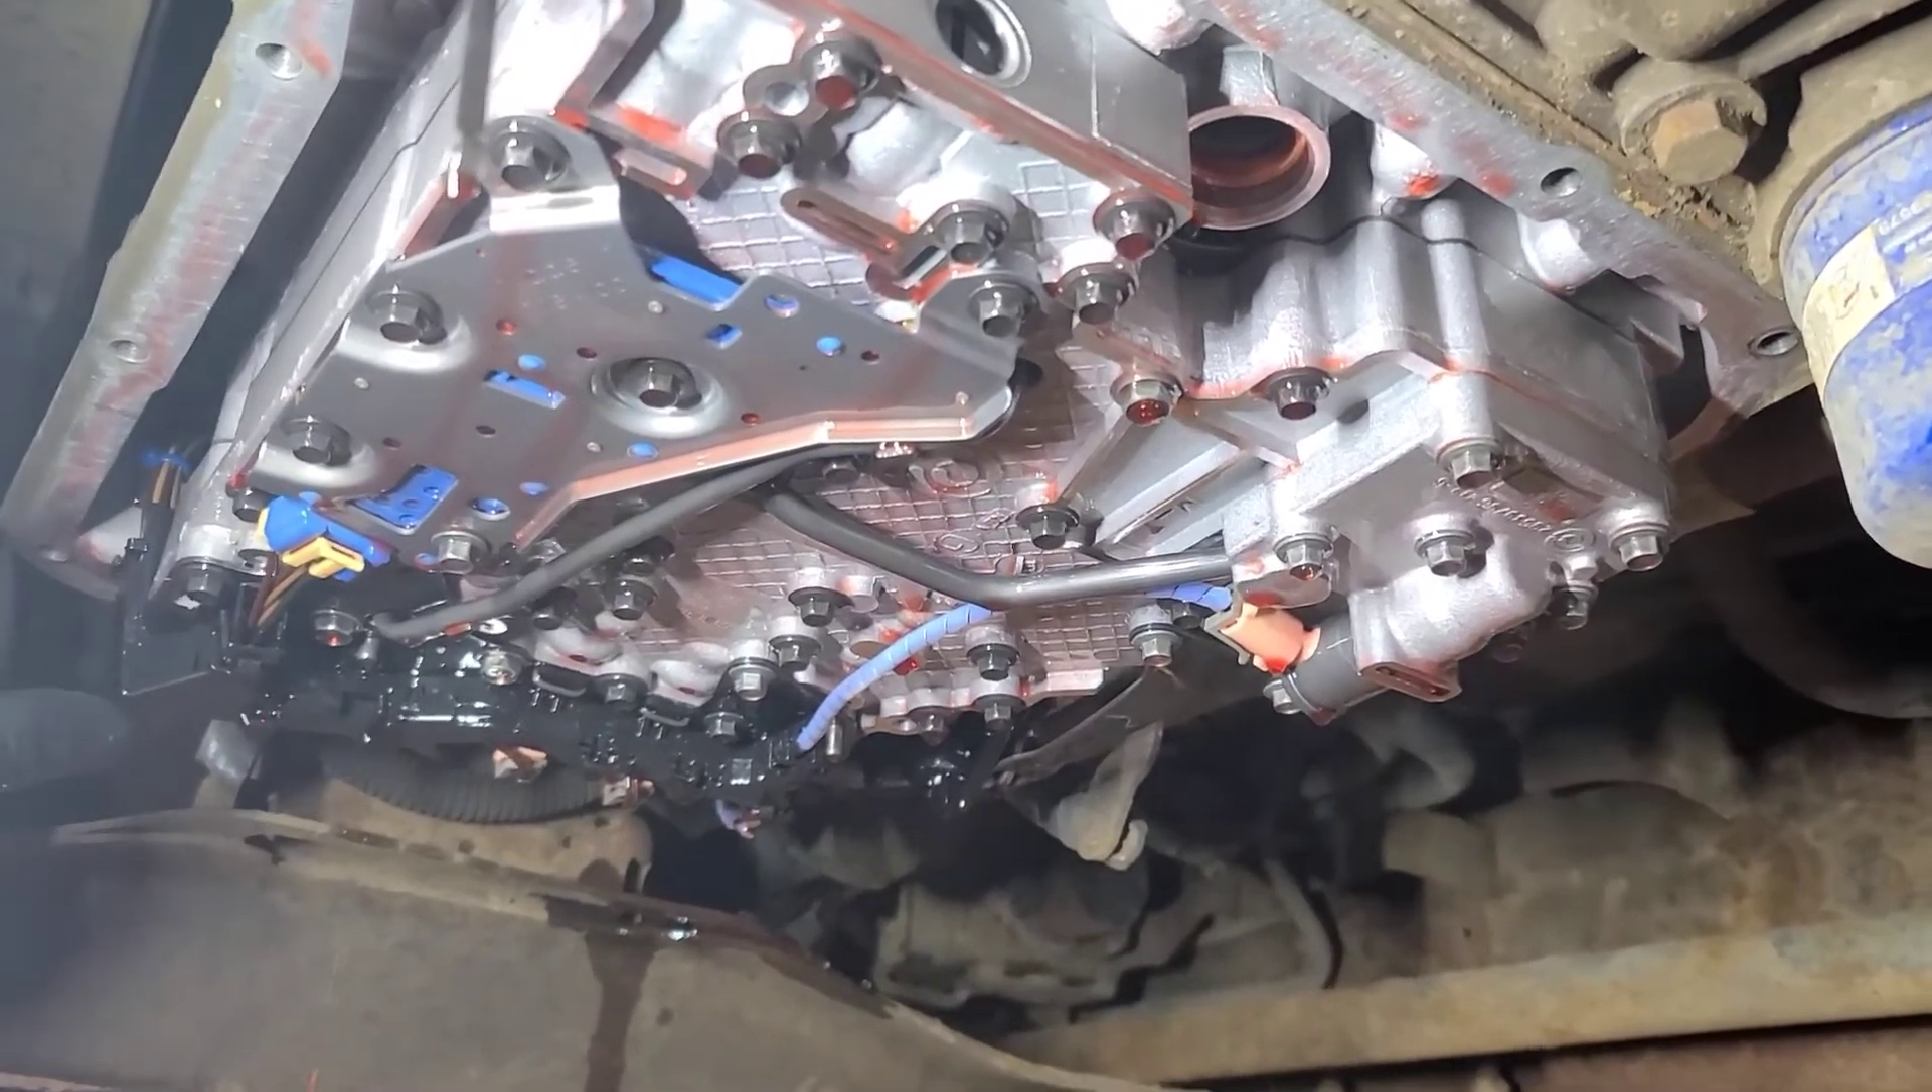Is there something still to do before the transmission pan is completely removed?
No.